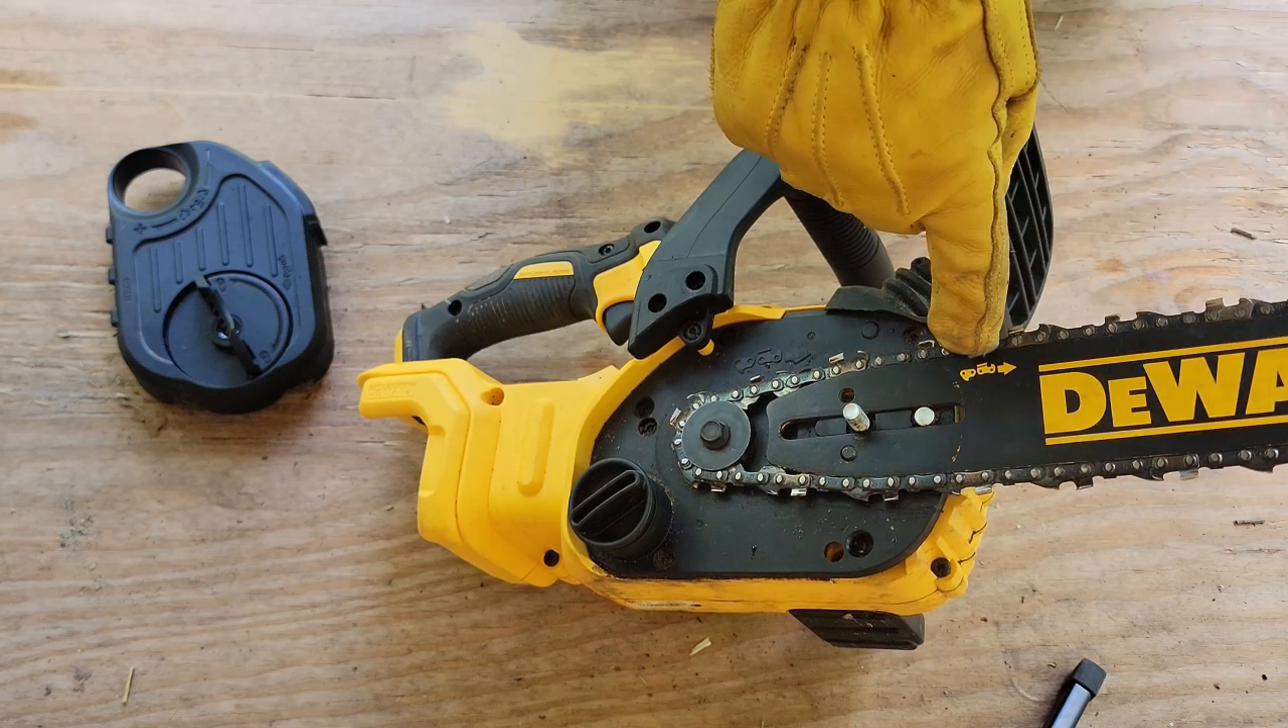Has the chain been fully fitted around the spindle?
Yes.